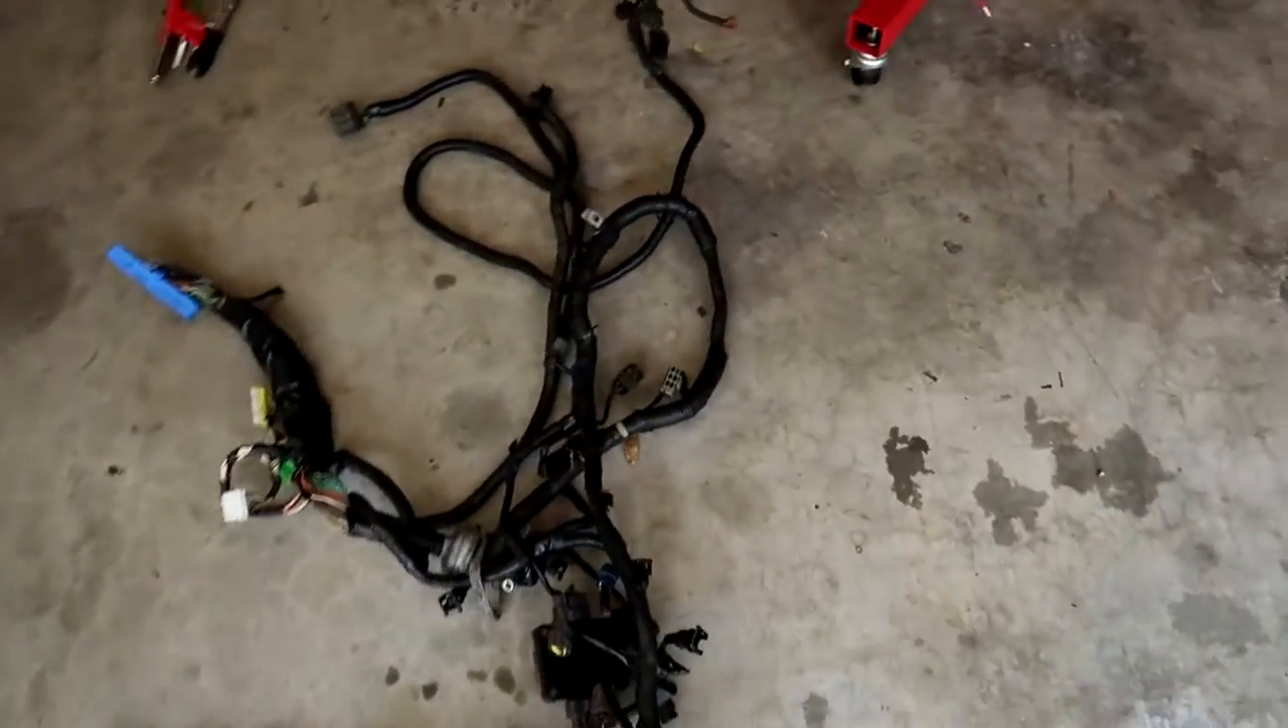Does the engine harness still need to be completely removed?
No.